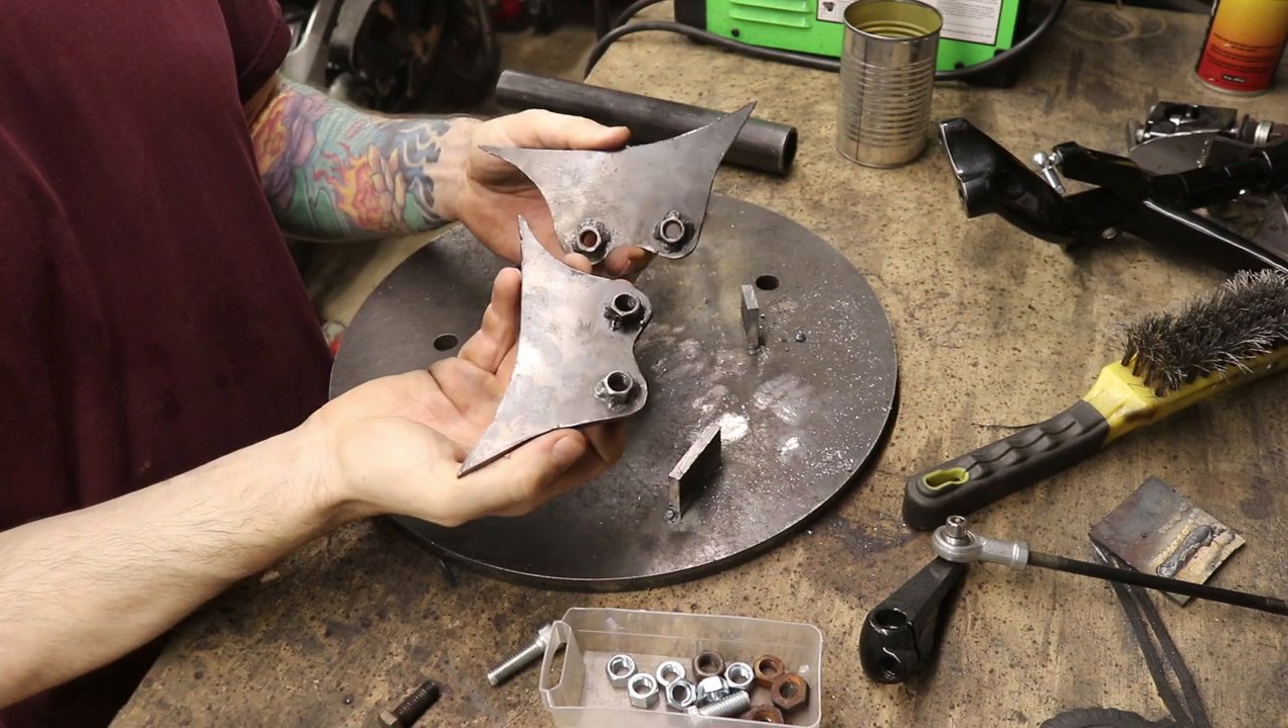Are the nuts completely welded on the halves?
Yes.